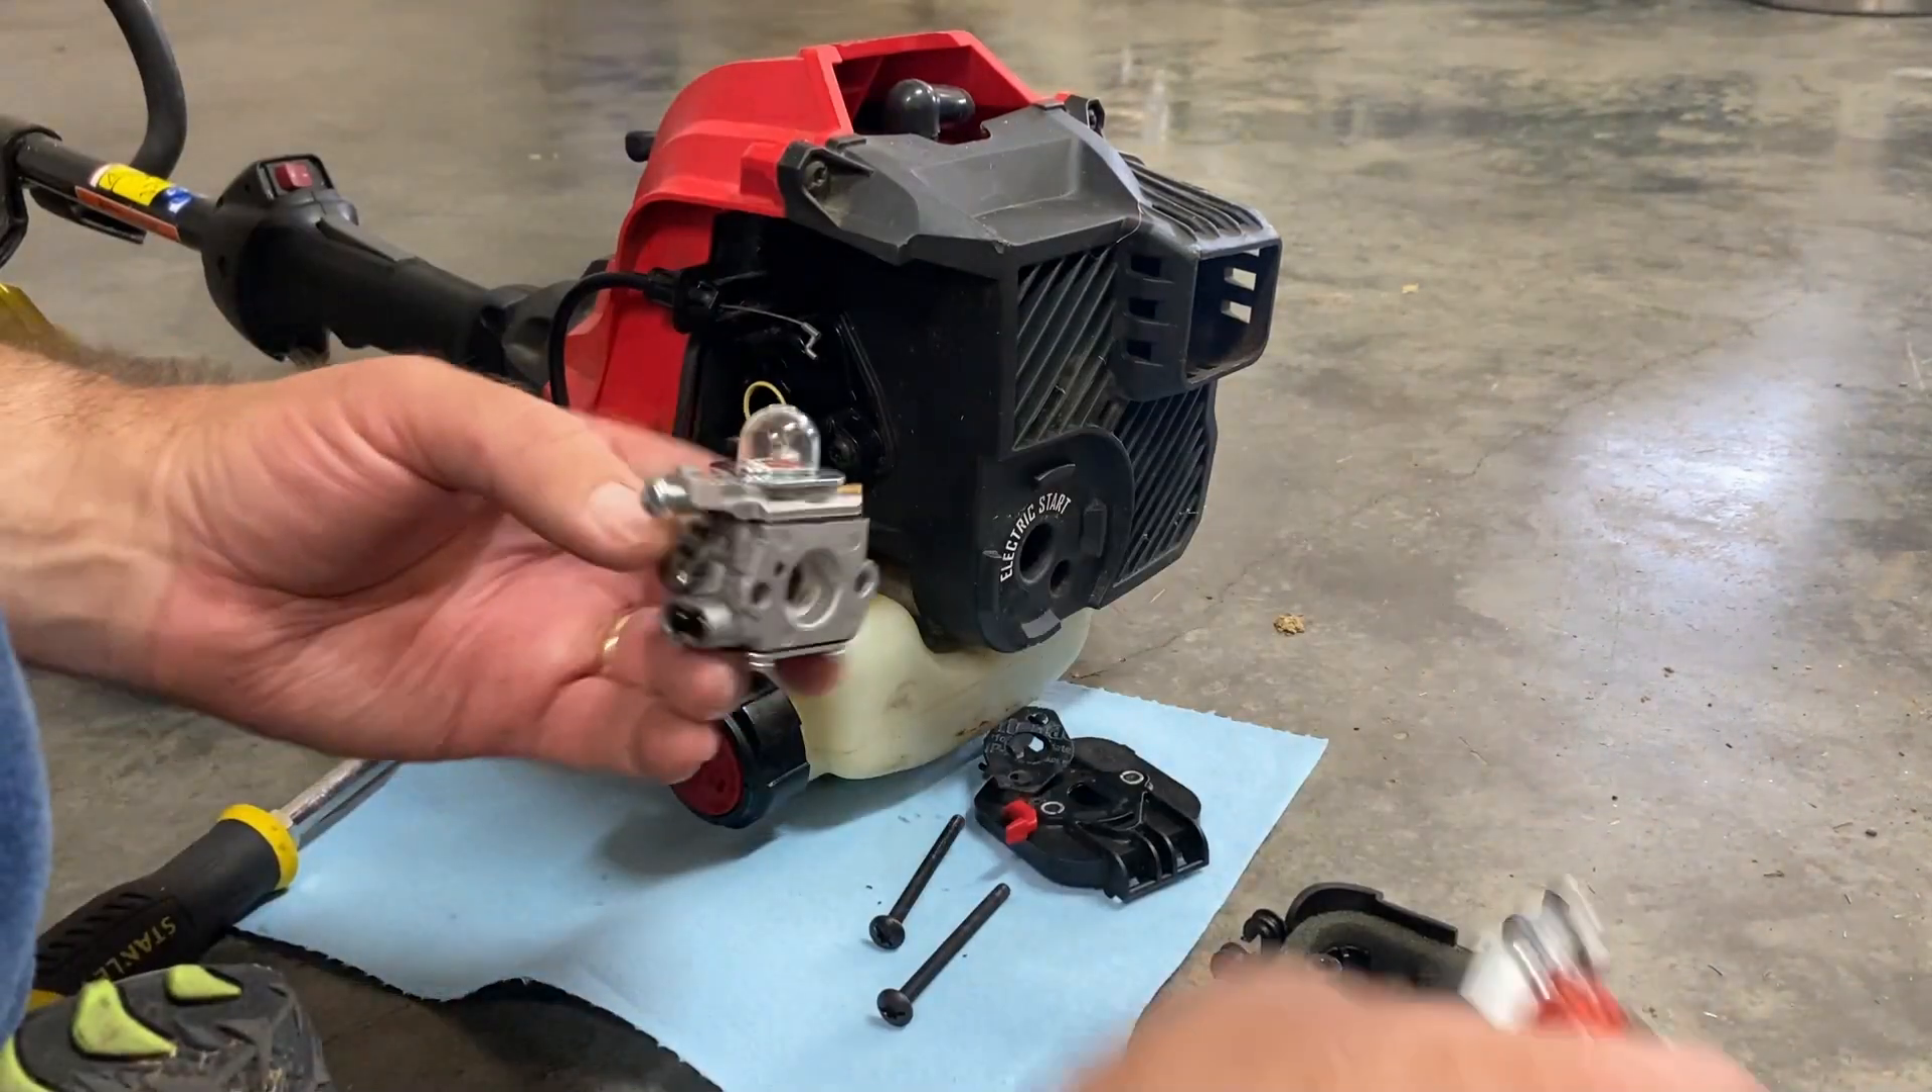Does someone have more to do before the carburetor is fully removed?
No.